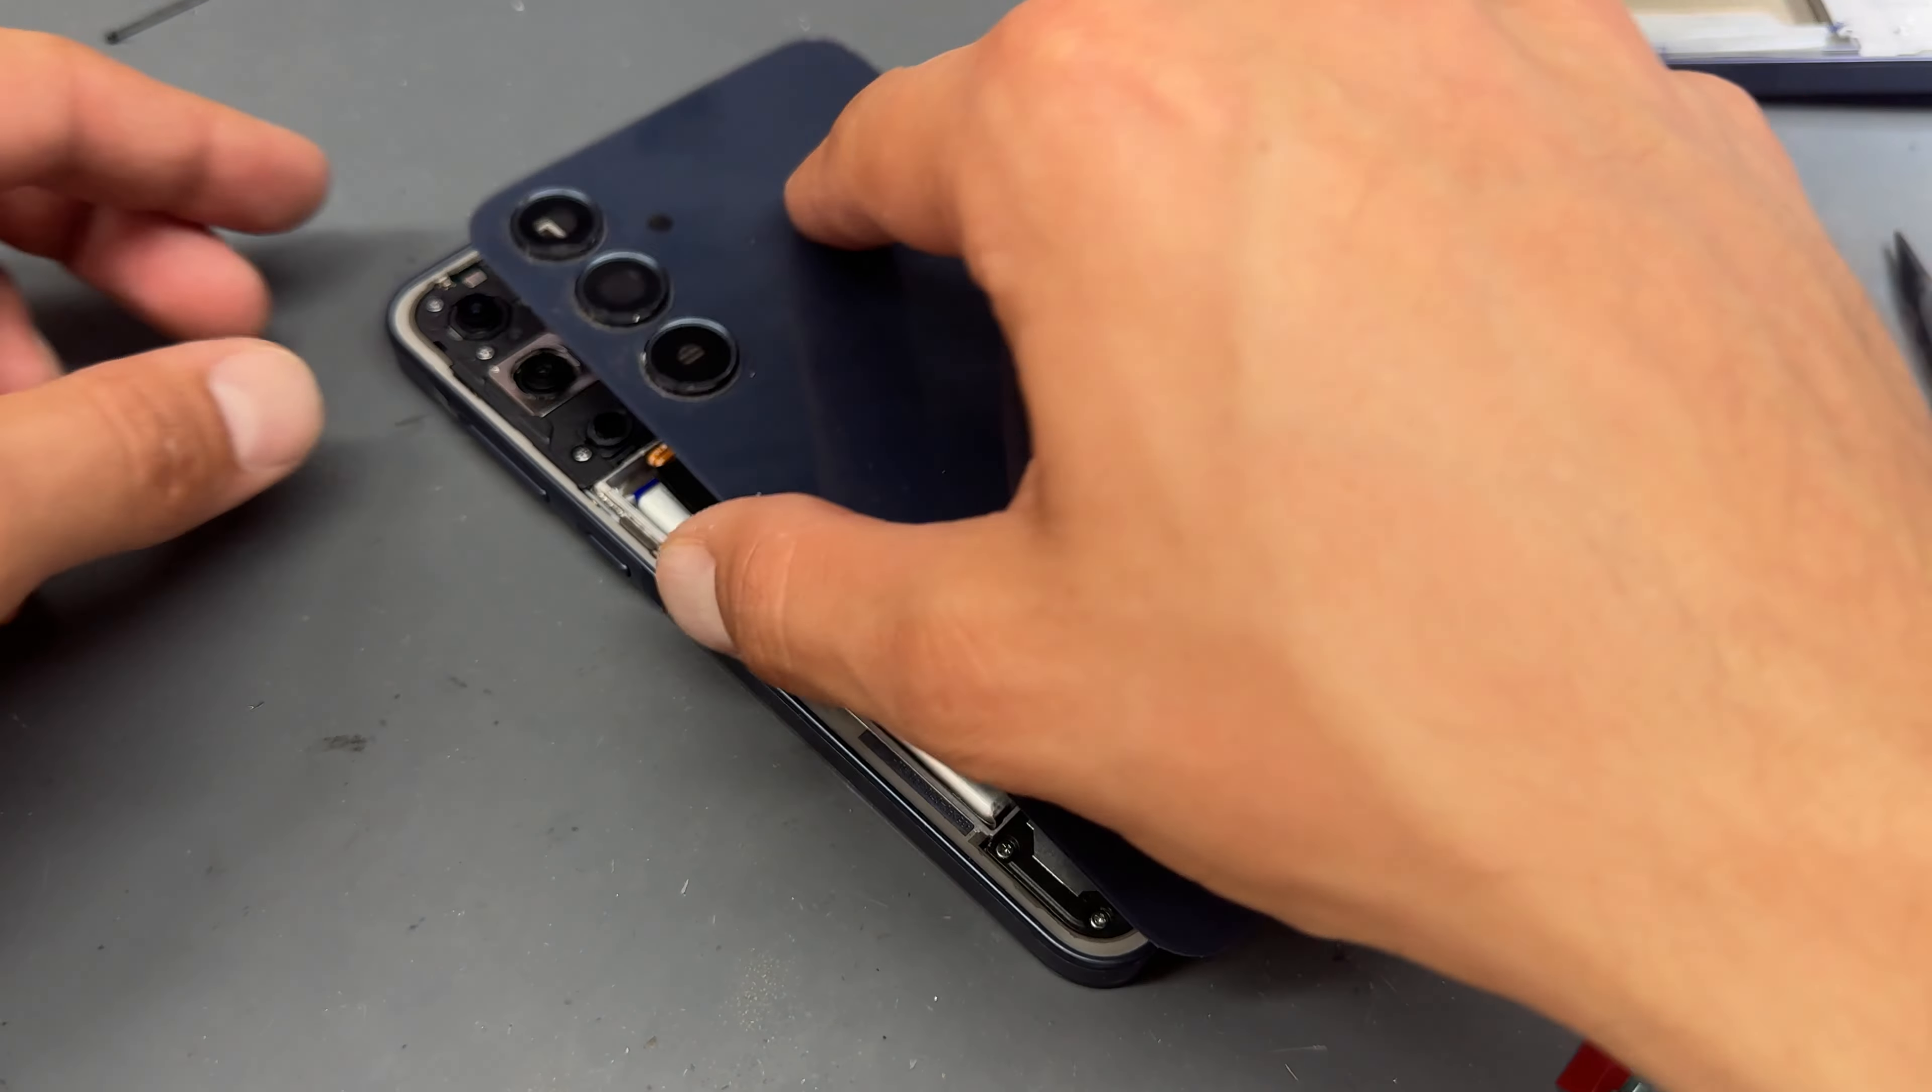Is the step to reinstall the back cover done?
No.